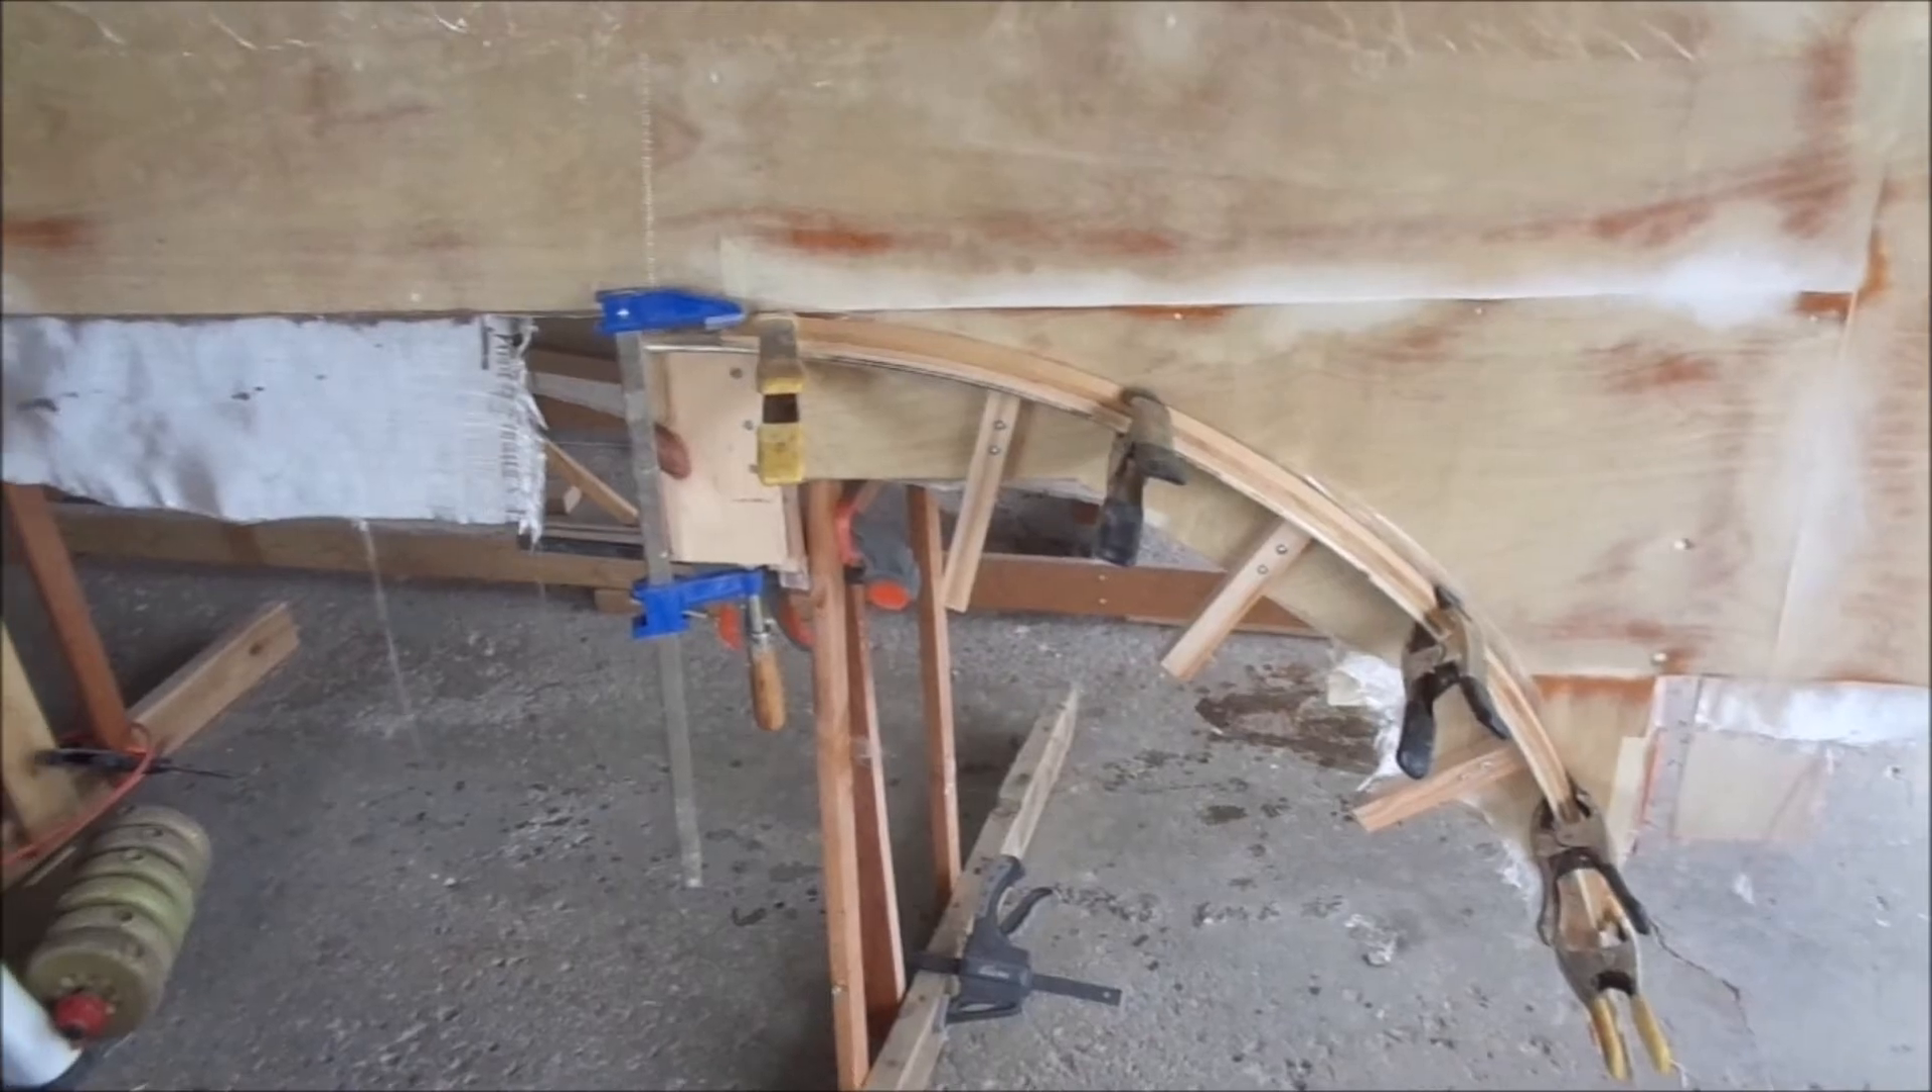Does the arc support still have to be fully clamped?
No.